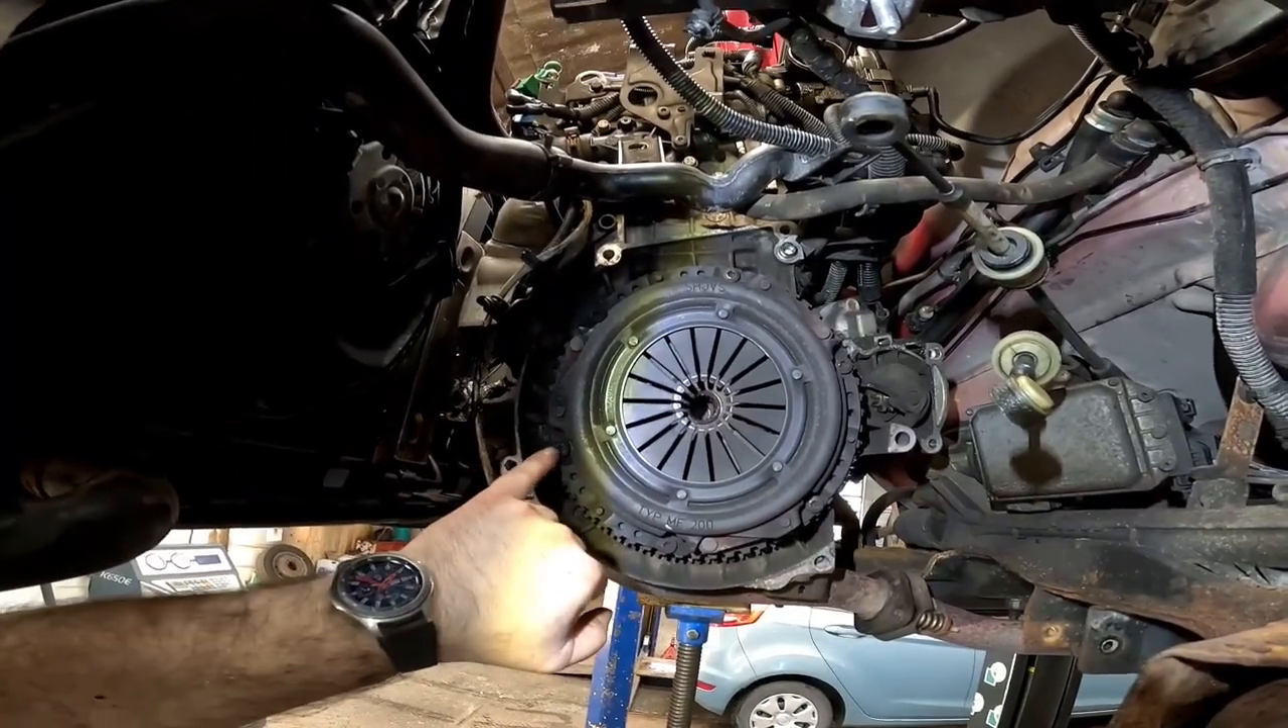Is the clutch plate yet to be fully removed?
Yes.